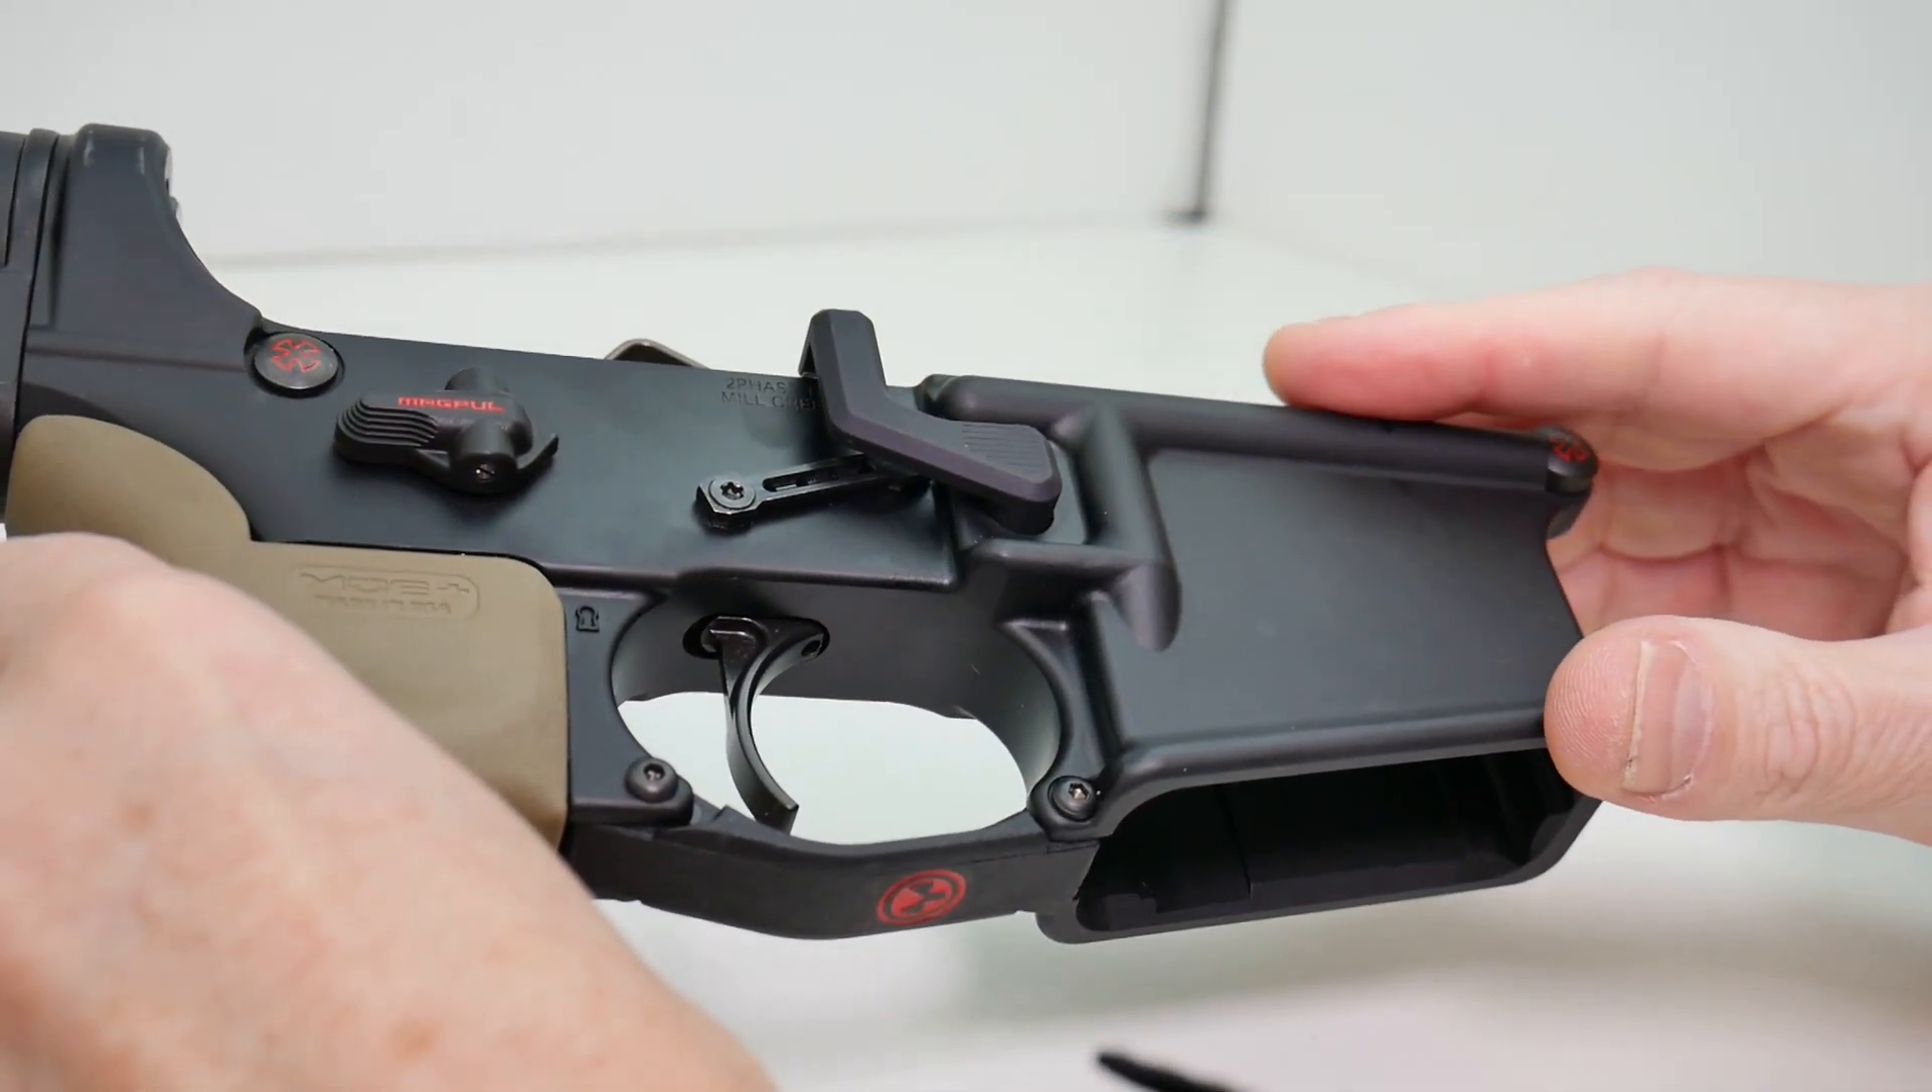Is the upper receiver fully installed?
No.